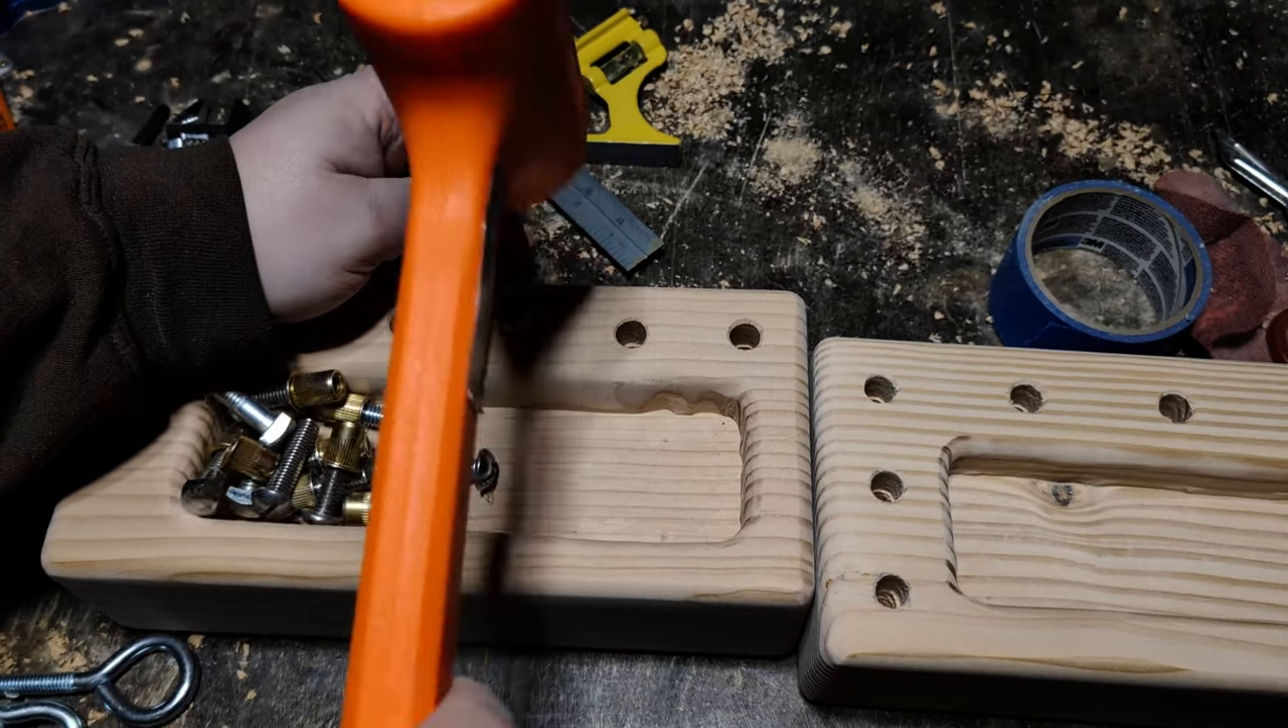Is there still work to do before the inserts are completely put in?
Yes.